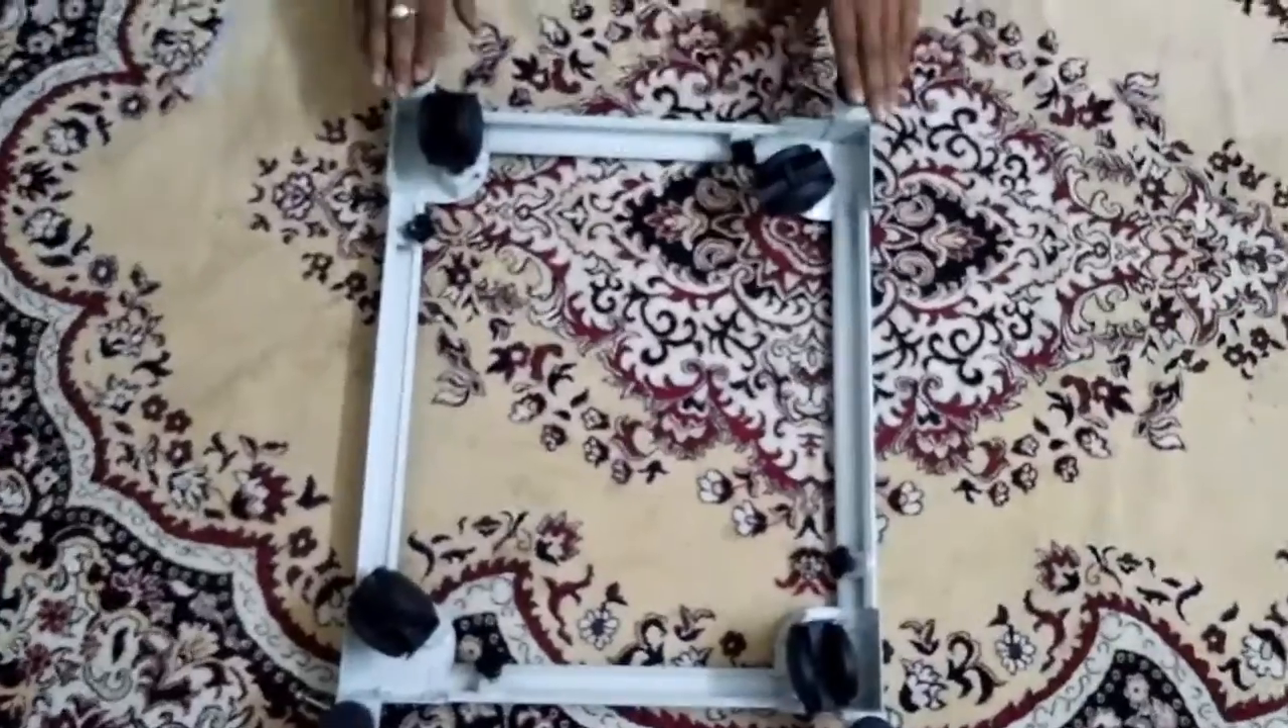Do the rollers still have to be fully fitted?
No.